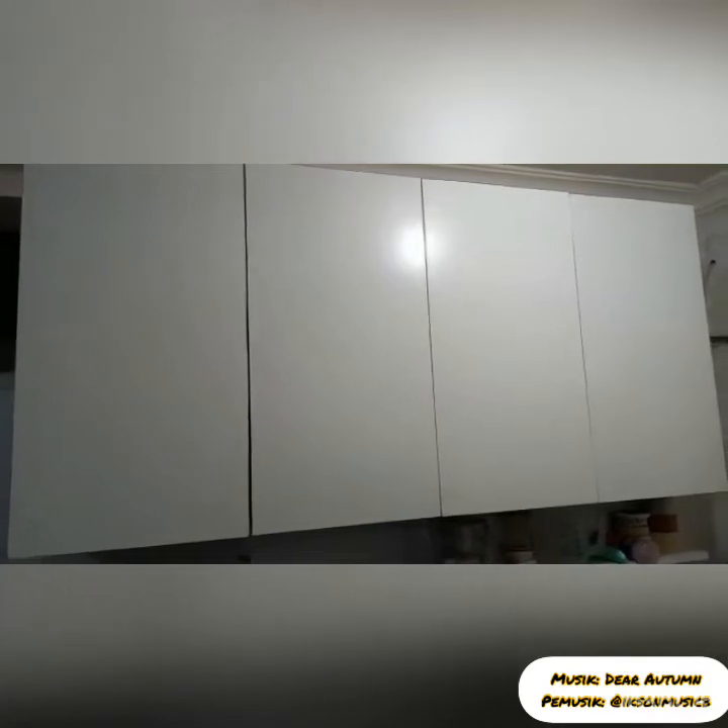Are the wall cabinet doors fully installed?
Yes.